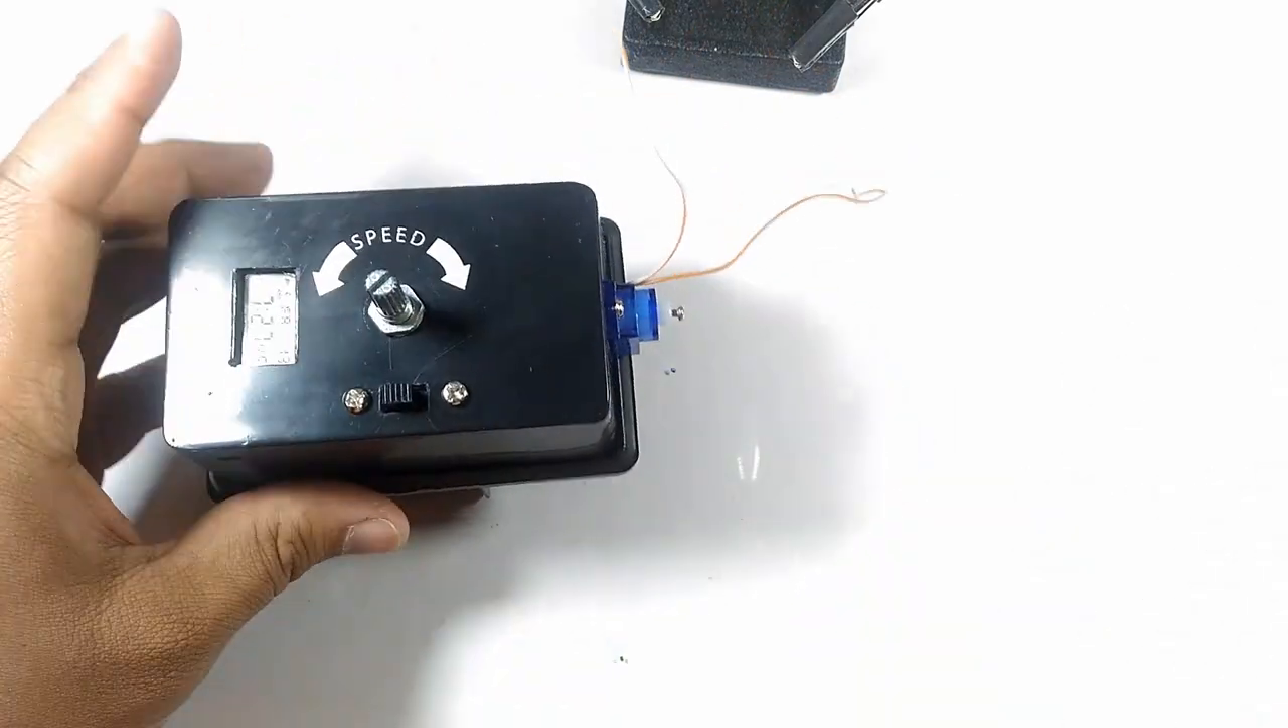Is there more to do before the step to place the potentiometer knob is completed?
Yes.